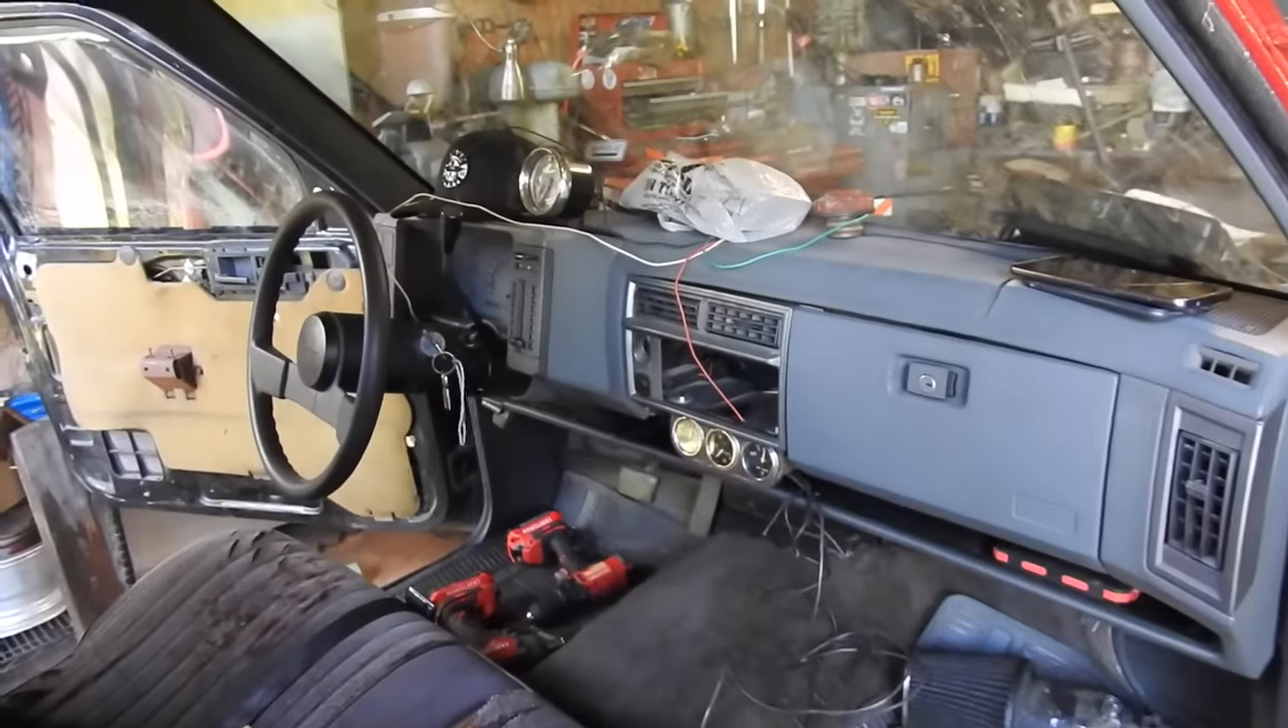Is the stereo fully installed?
No.